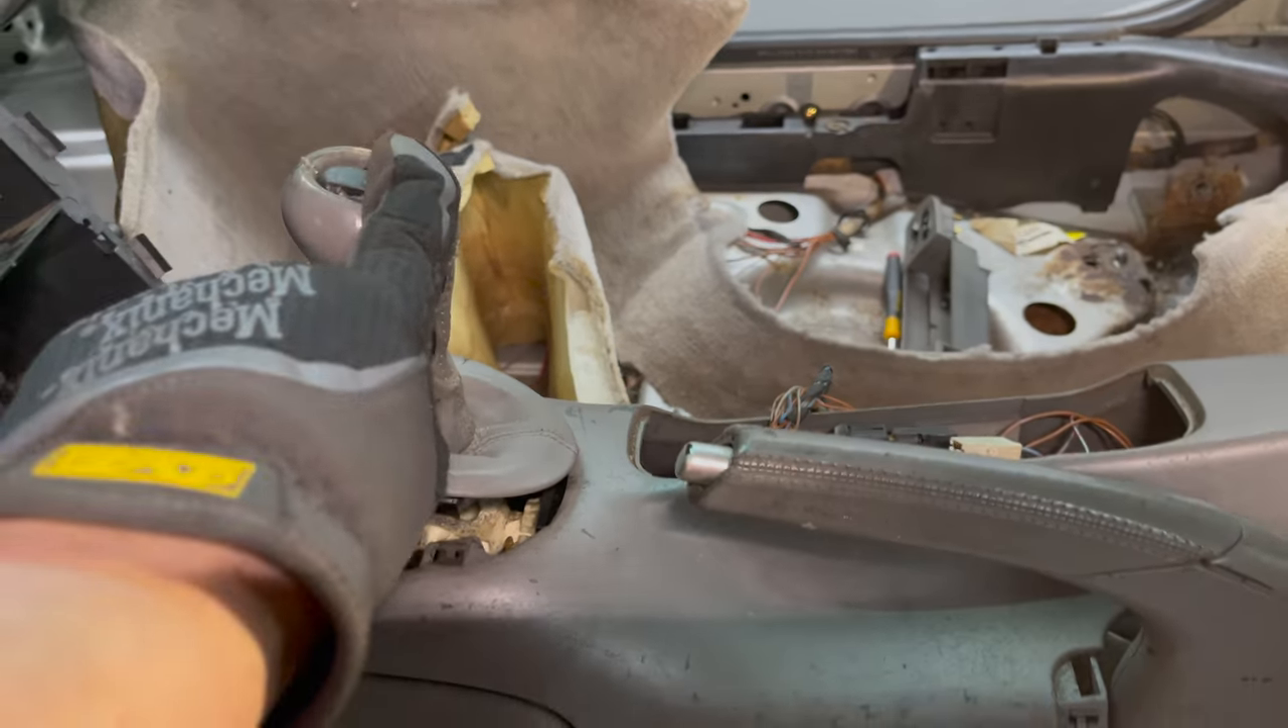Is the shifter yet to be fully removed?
Yes.